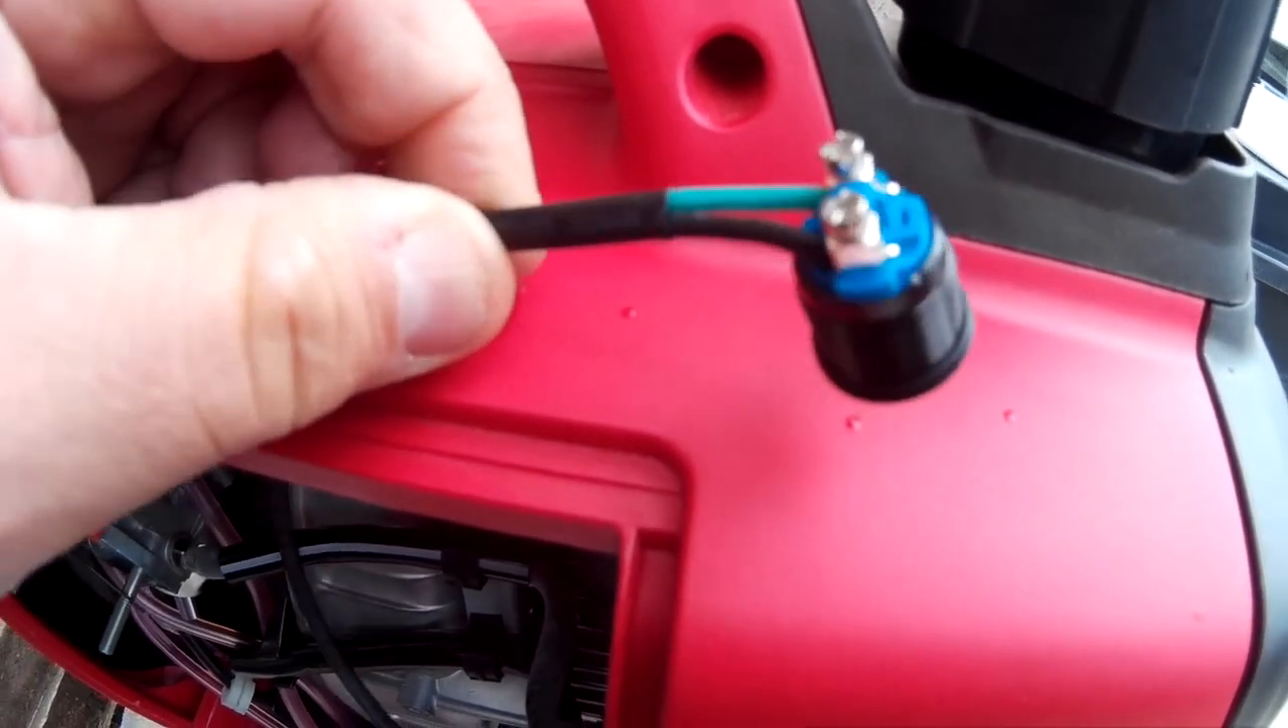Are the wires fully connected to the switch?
Yes.